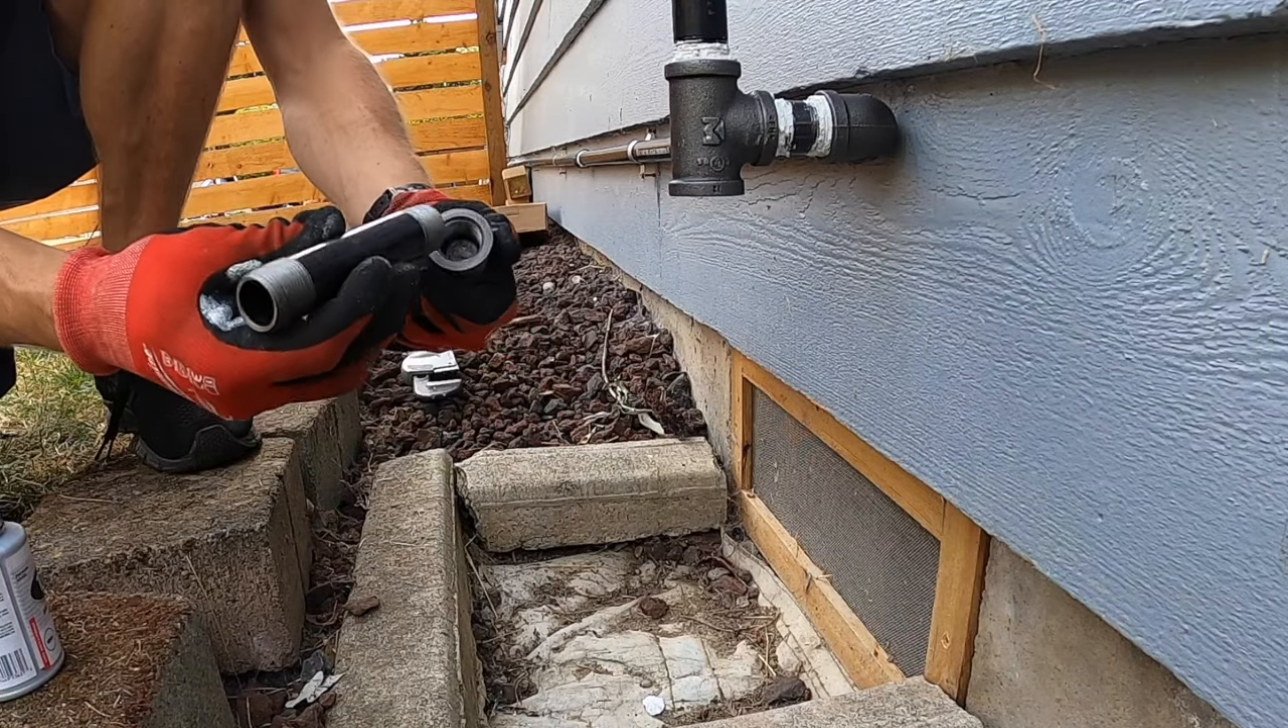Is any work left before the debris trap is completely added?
Yes.